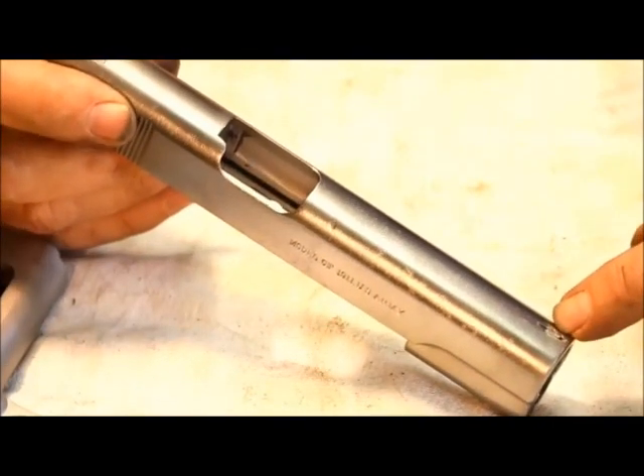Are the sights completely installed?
No.